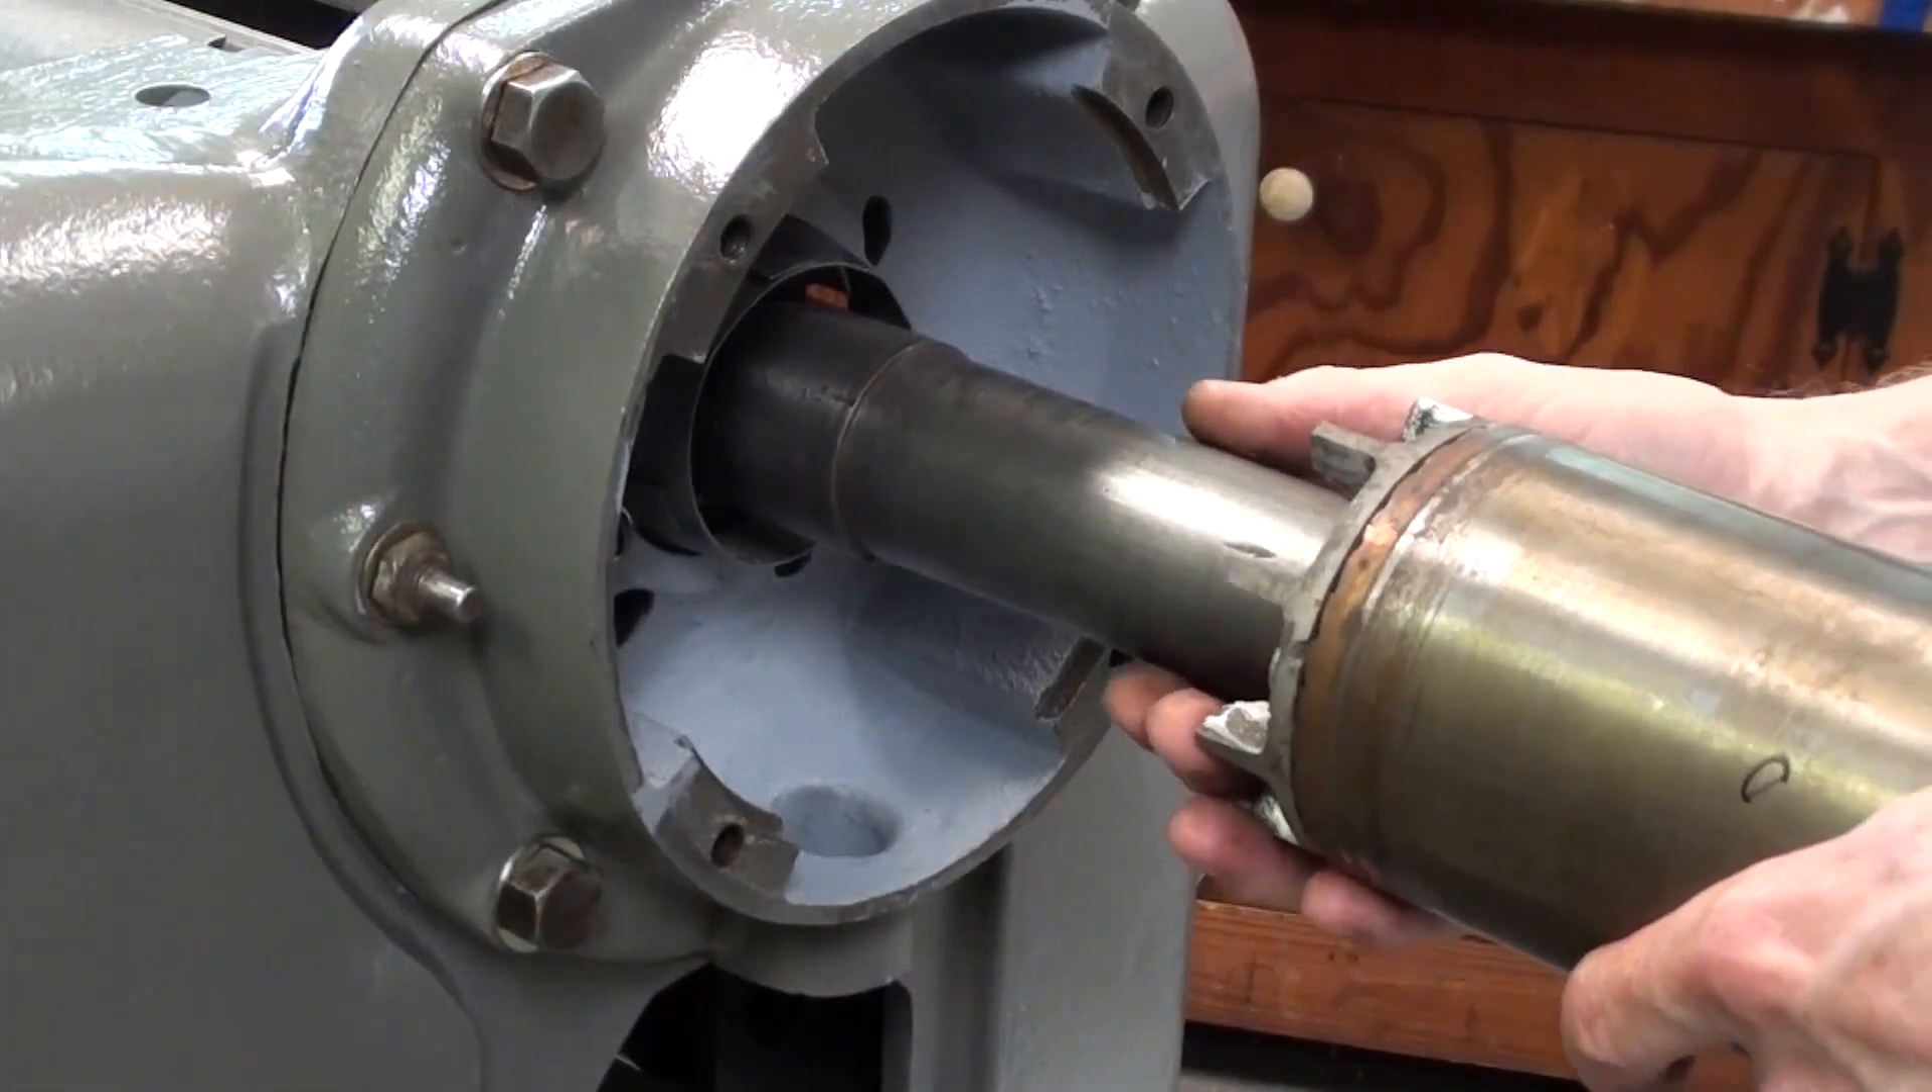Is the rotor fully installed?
No.